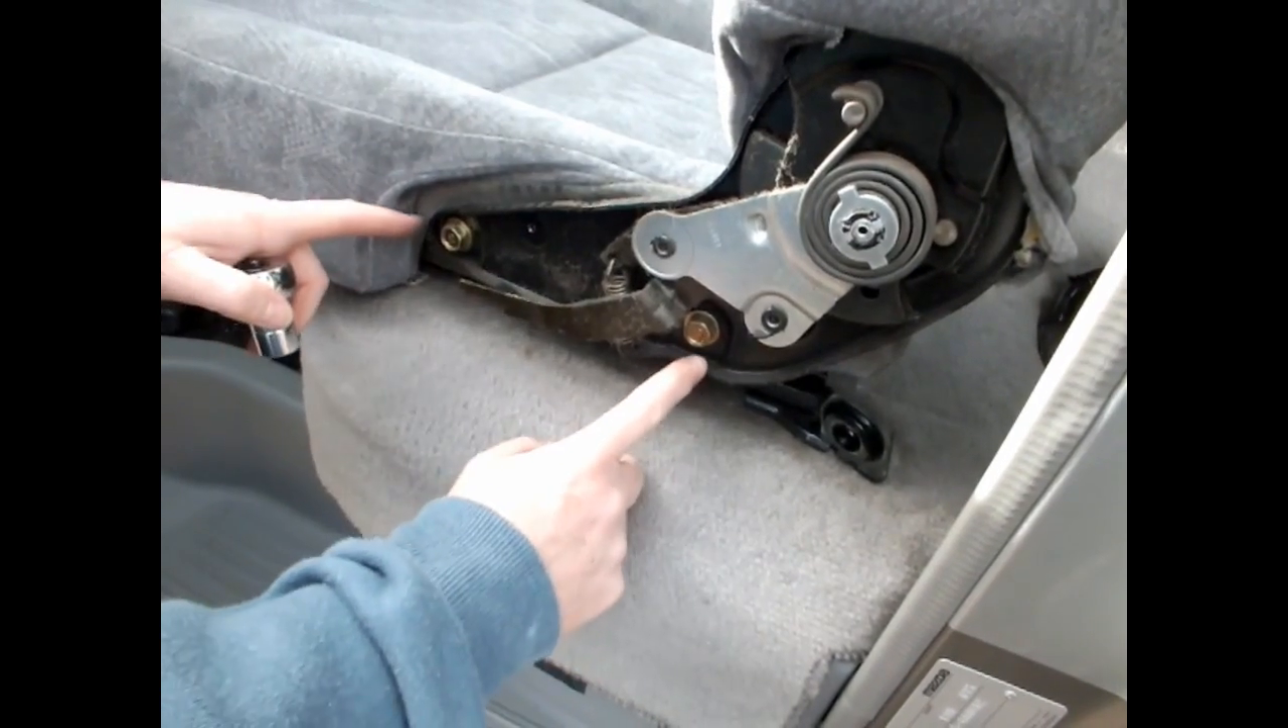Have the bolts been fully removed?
No.